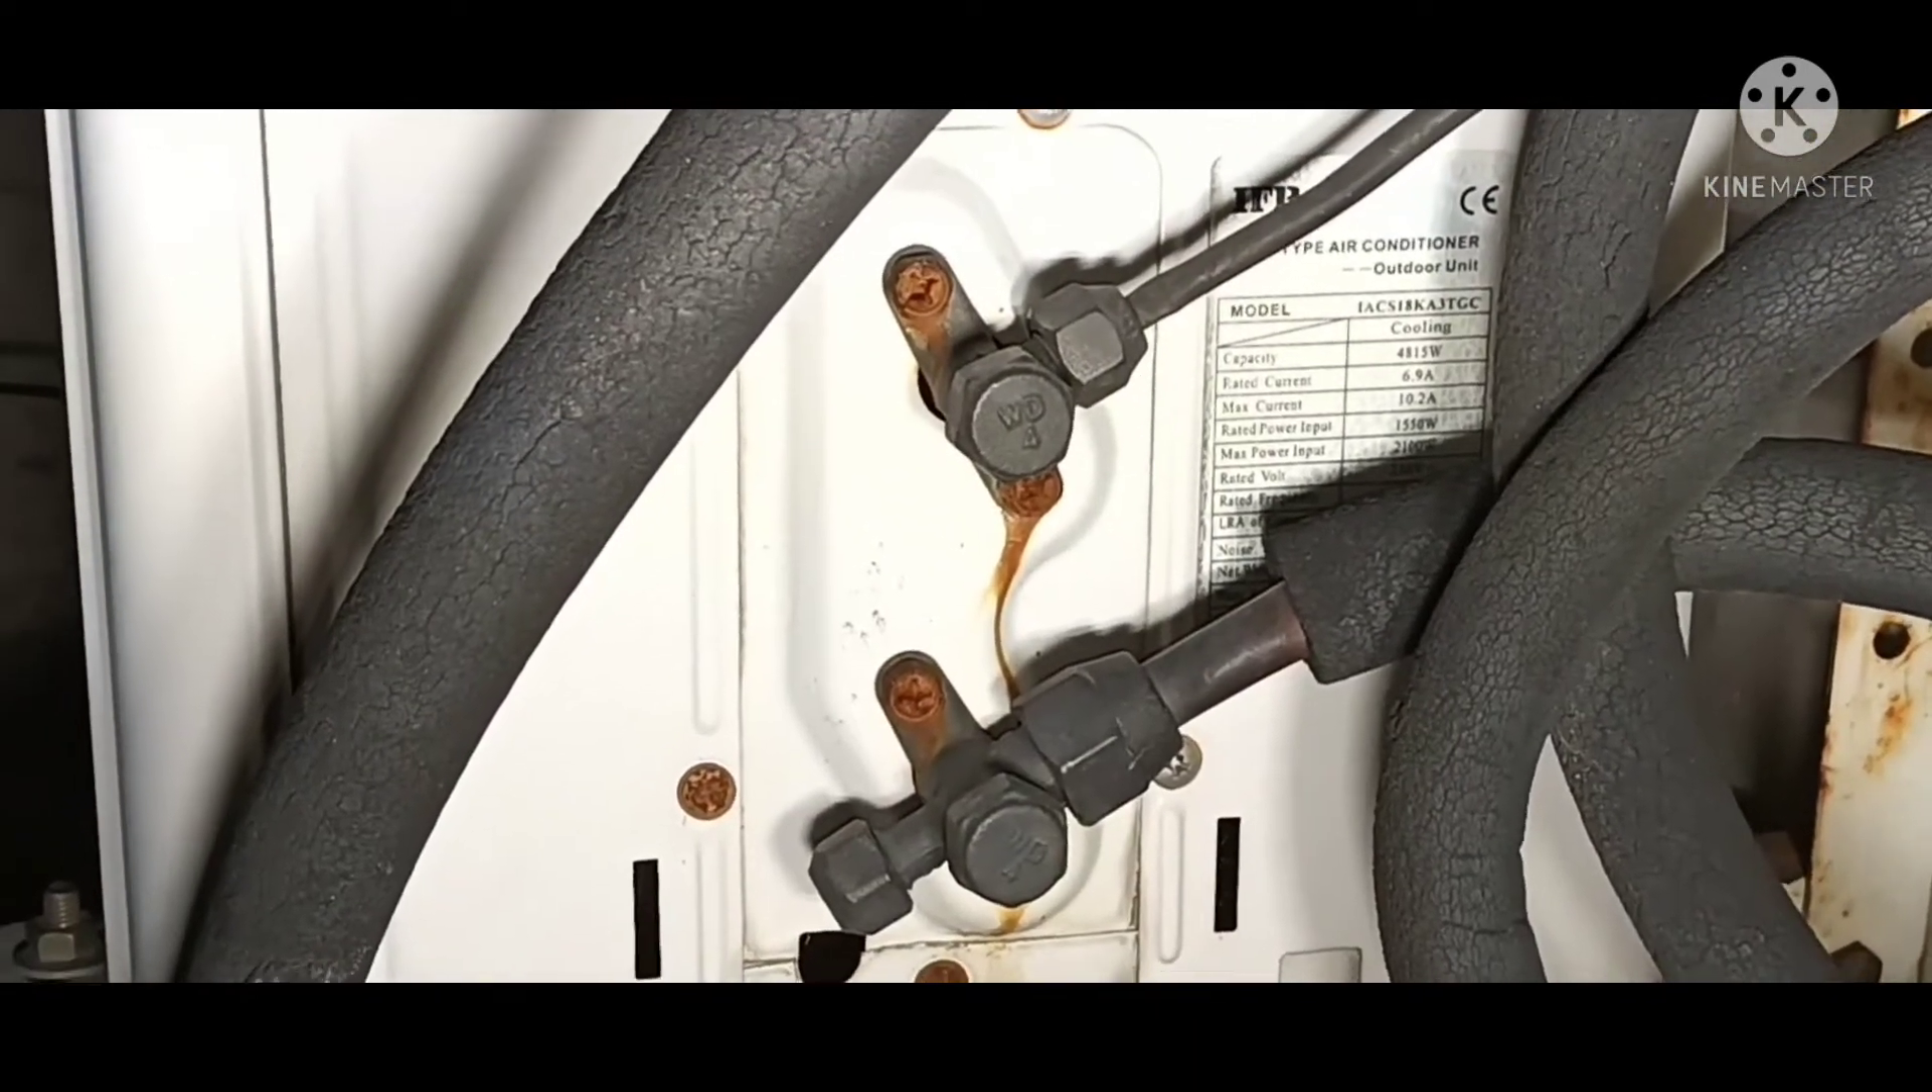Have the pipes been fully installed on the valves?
Yes.